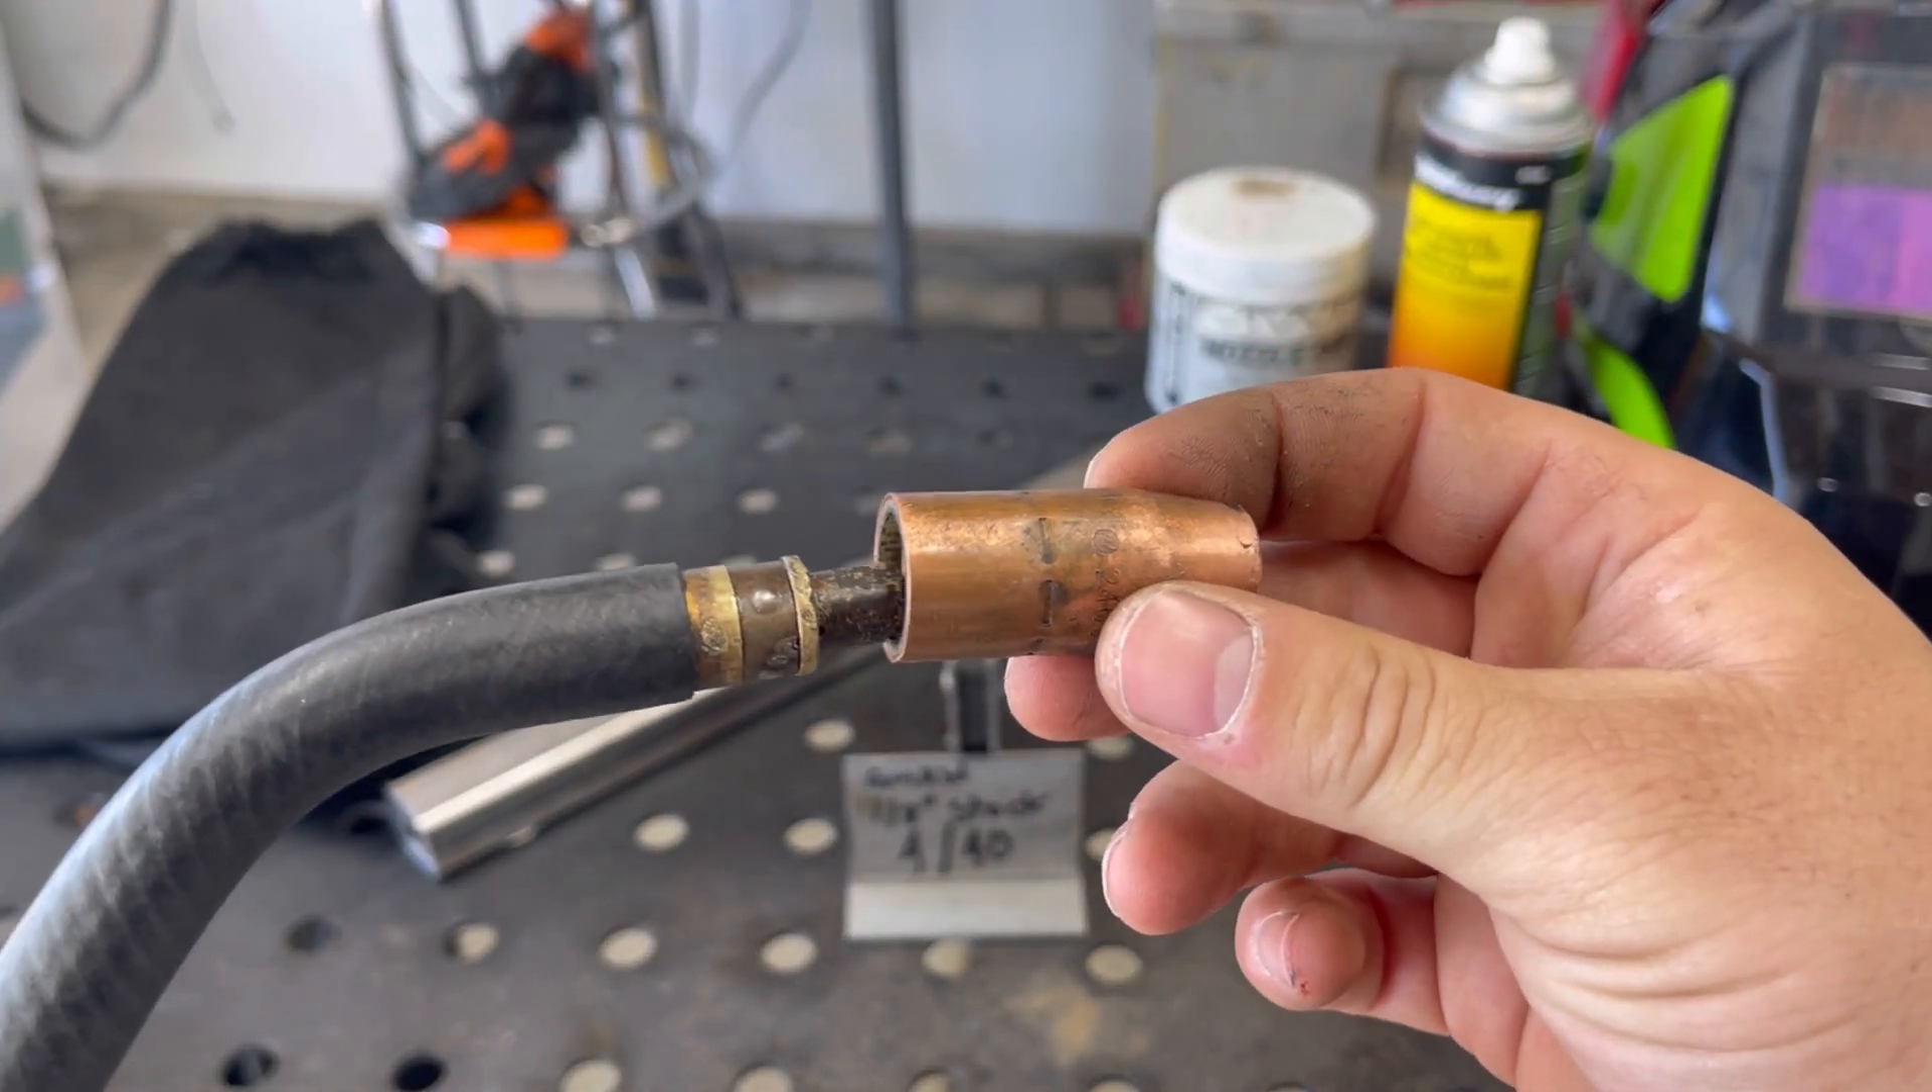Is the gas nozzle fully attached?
No.